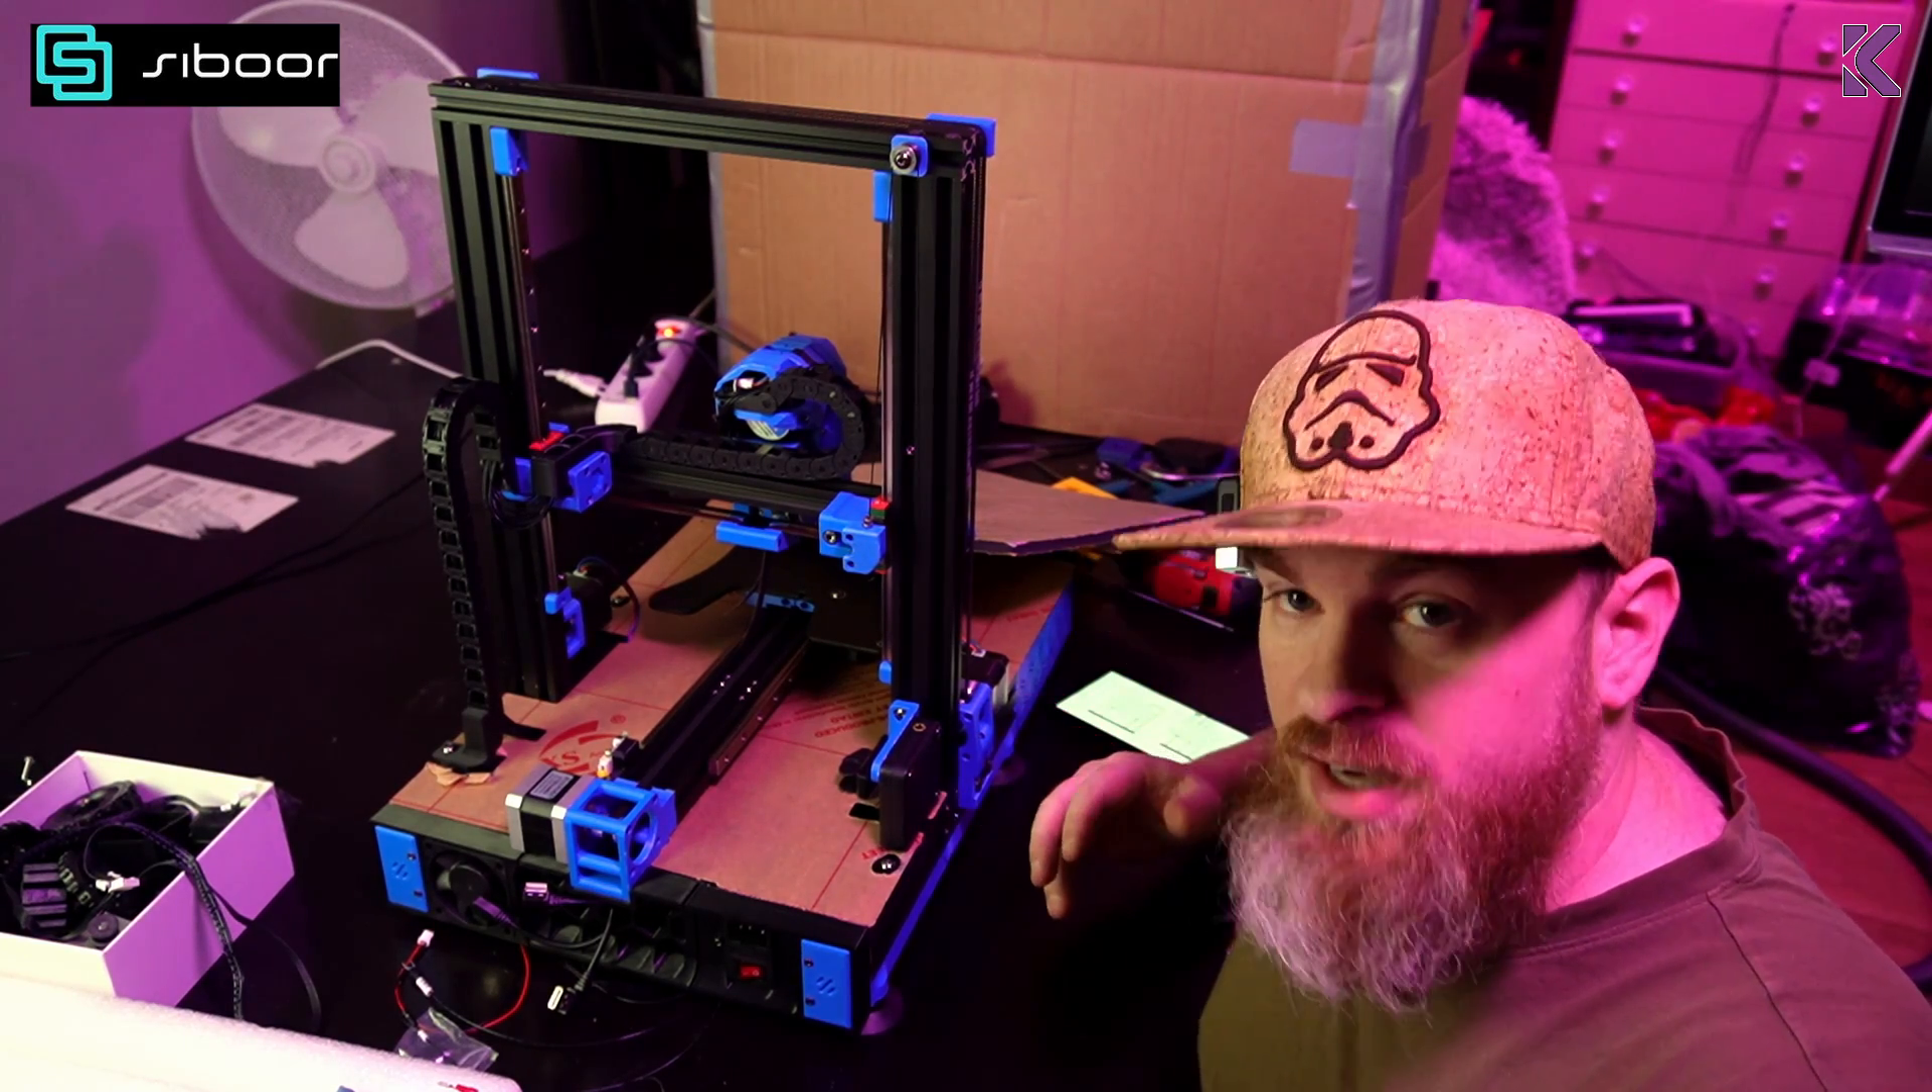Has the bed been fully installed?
No.